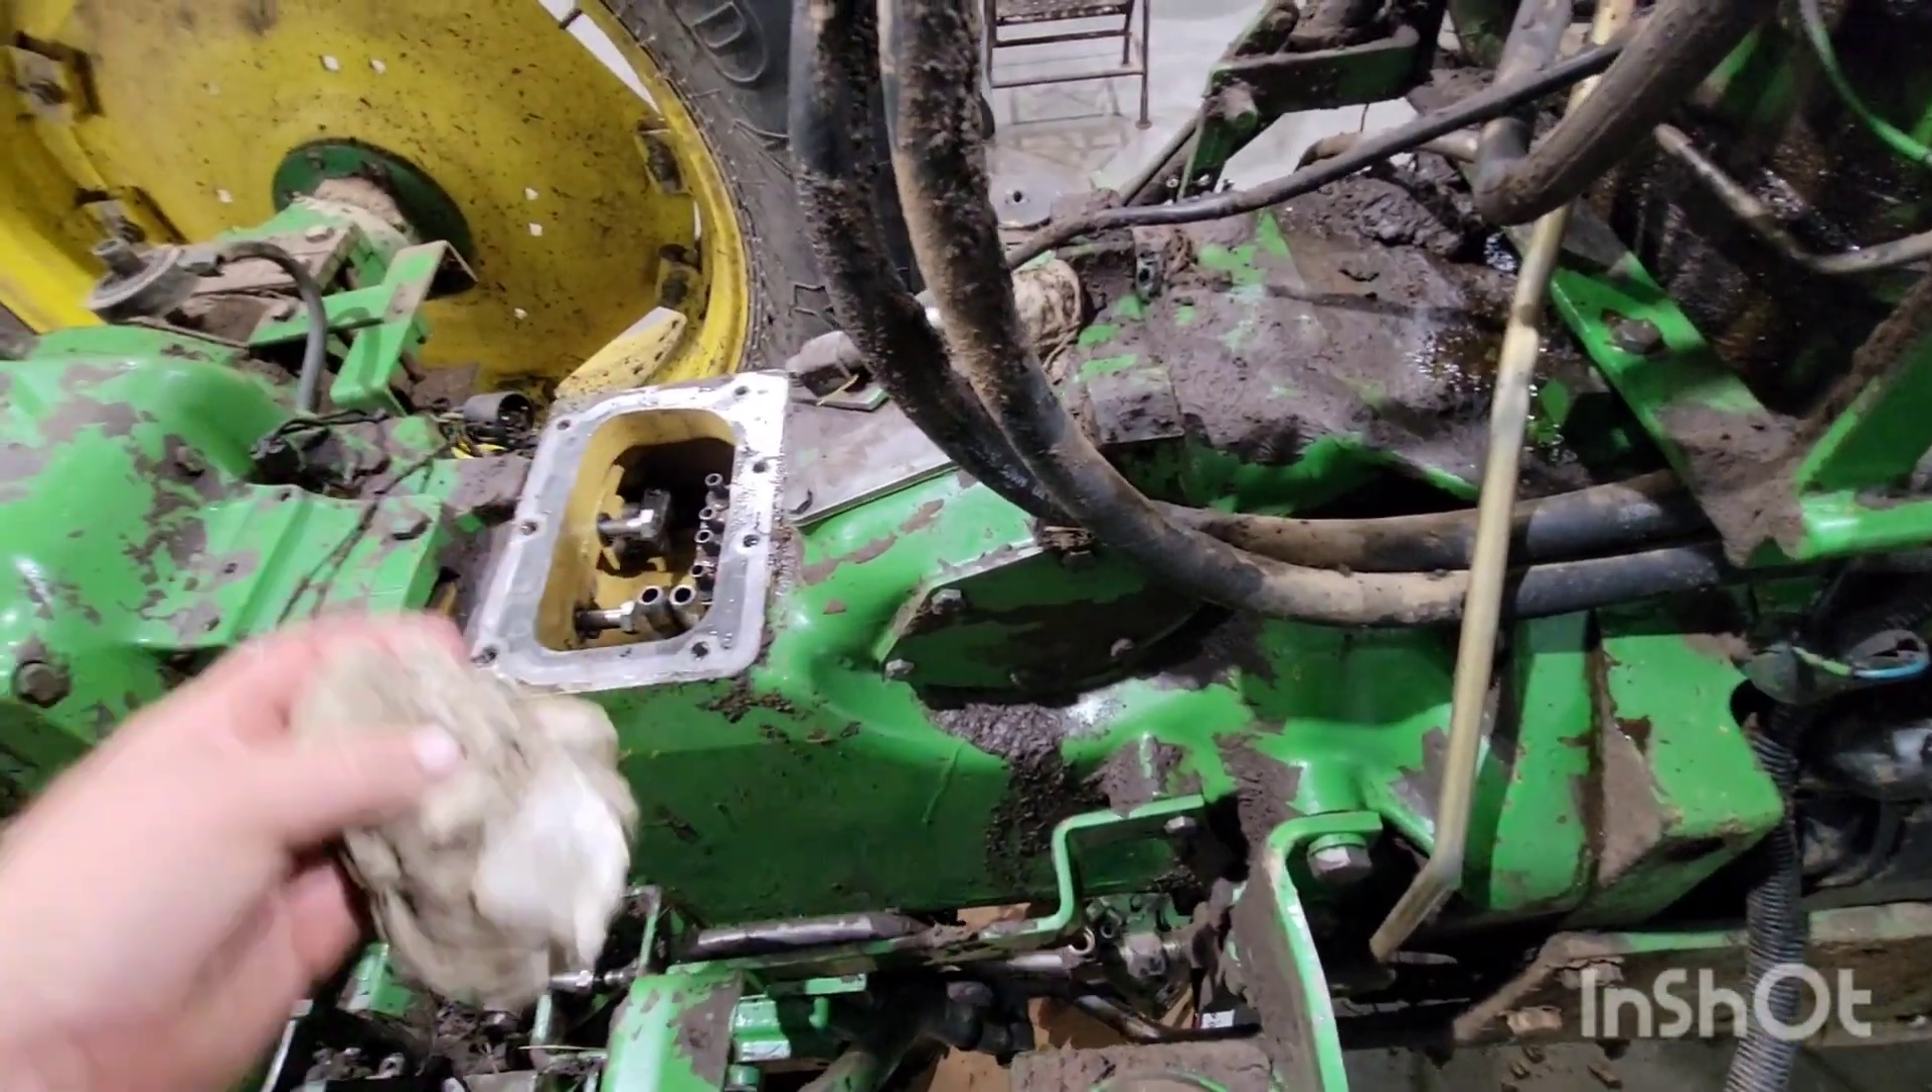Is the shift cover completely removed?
Yes.